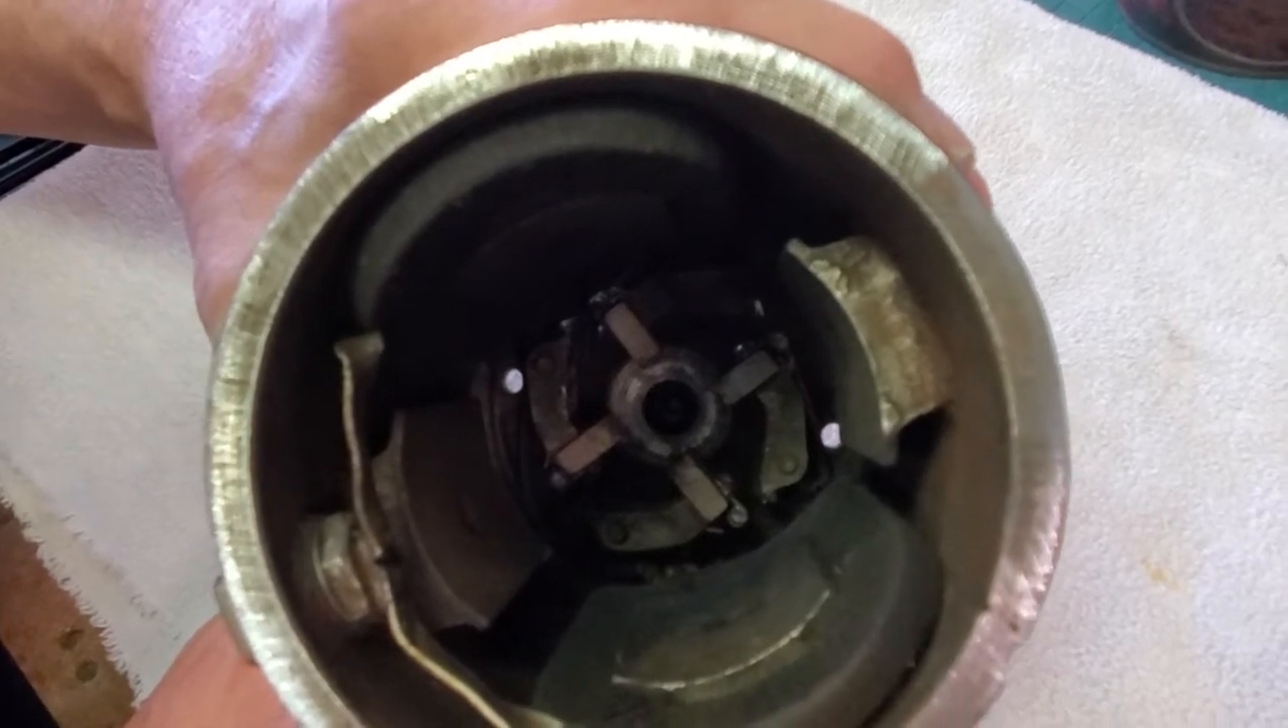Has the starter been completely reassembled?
No.